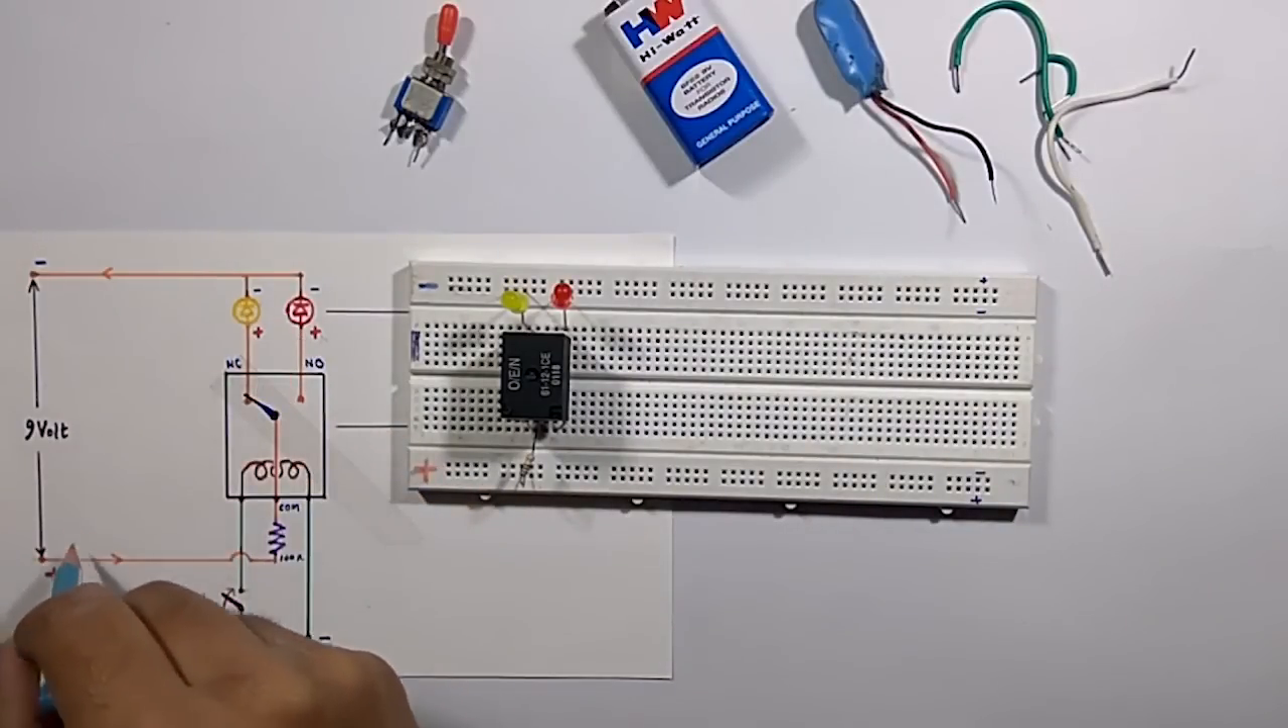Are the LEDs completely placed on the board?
Yes.